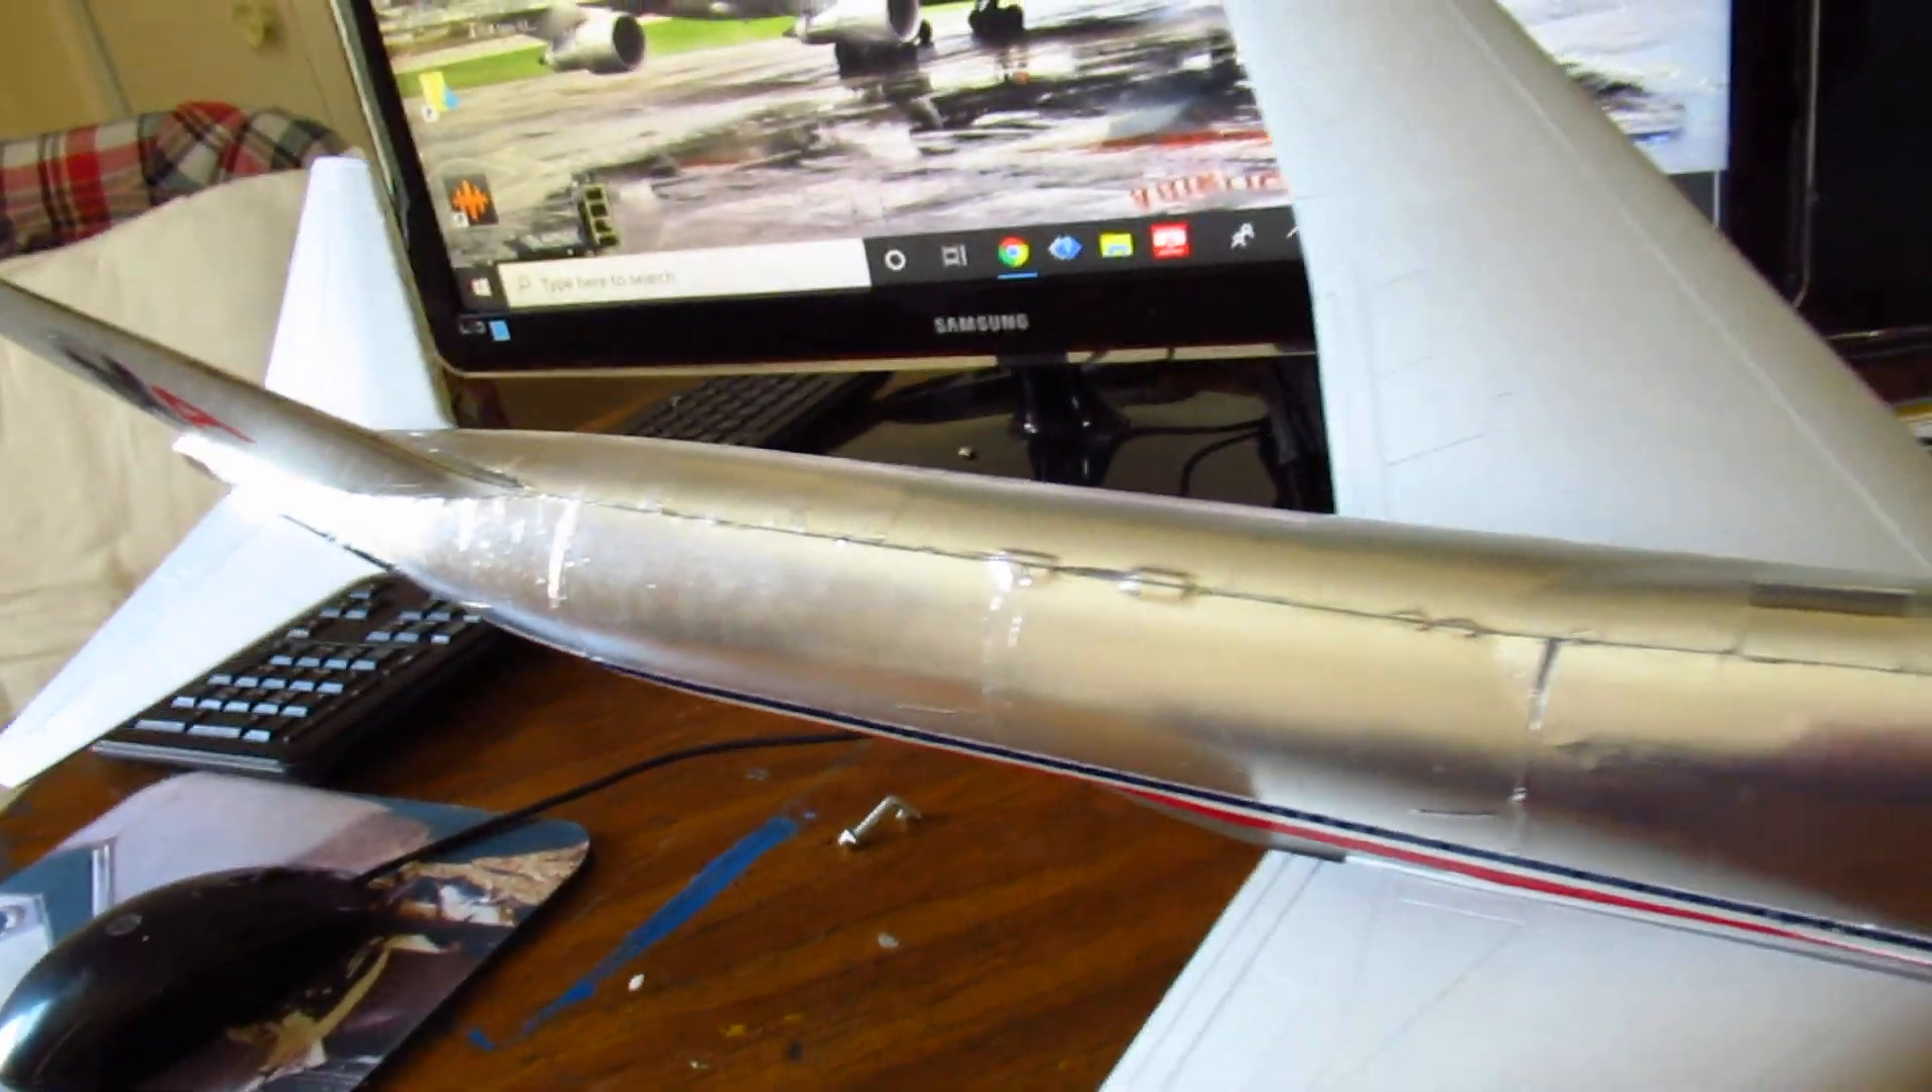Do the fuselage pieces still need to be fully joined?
No.